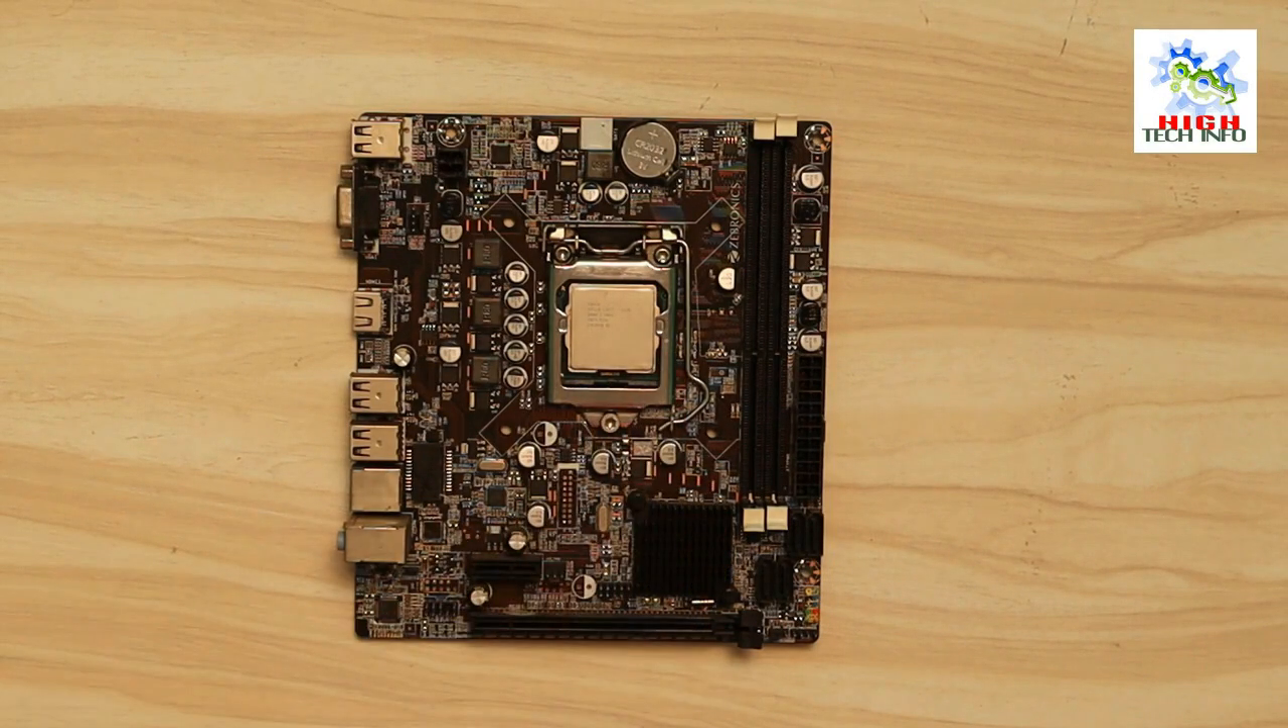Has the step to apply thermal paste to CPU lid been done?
No.